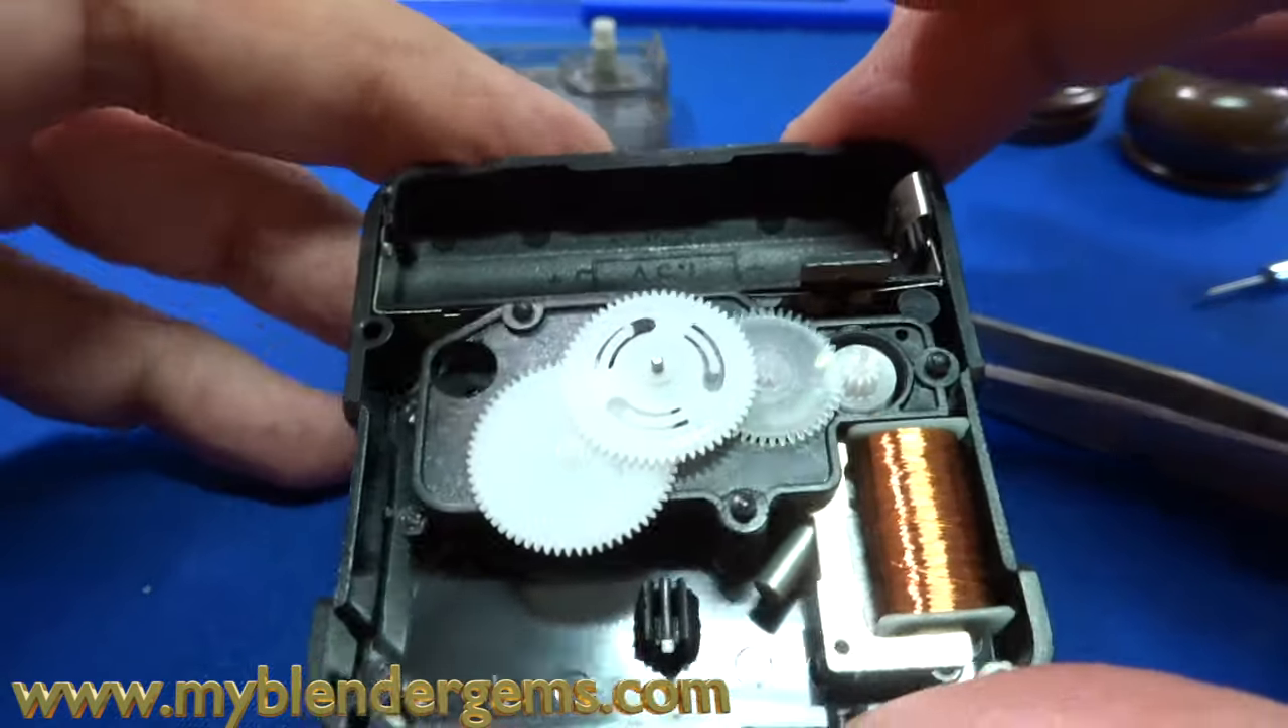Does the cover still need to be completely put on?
Yes.